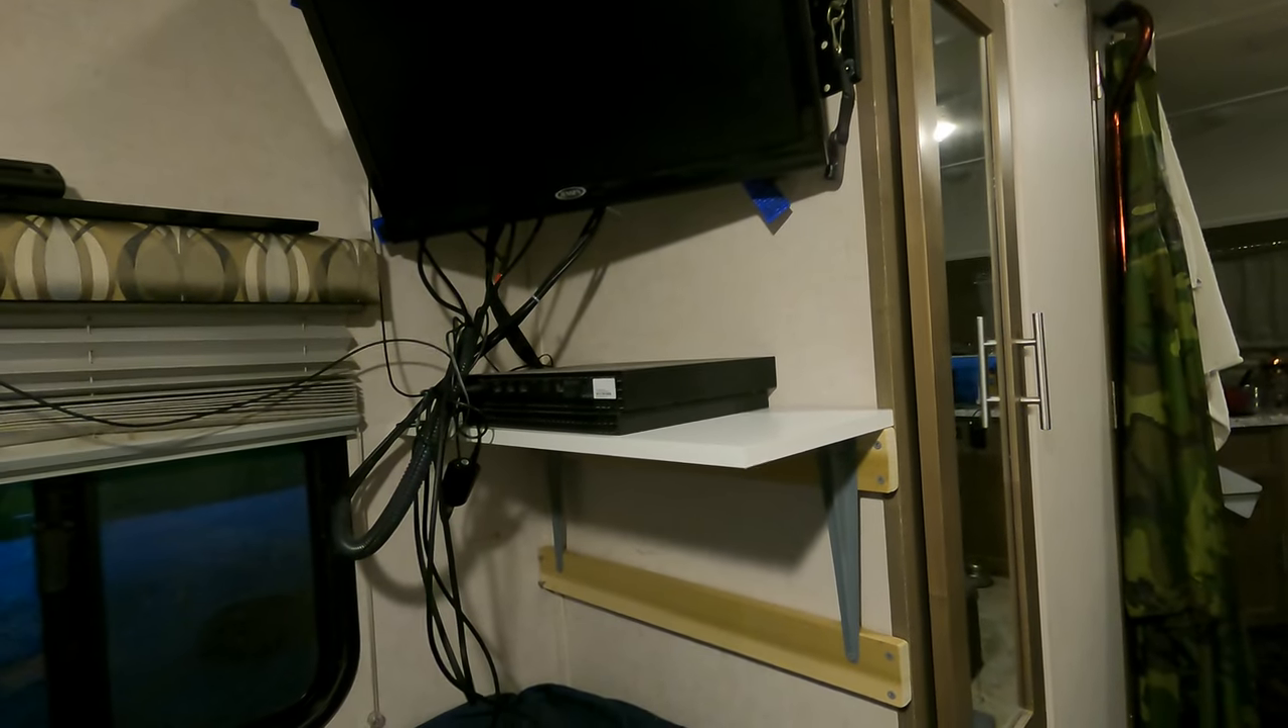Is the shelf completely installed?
Yes.